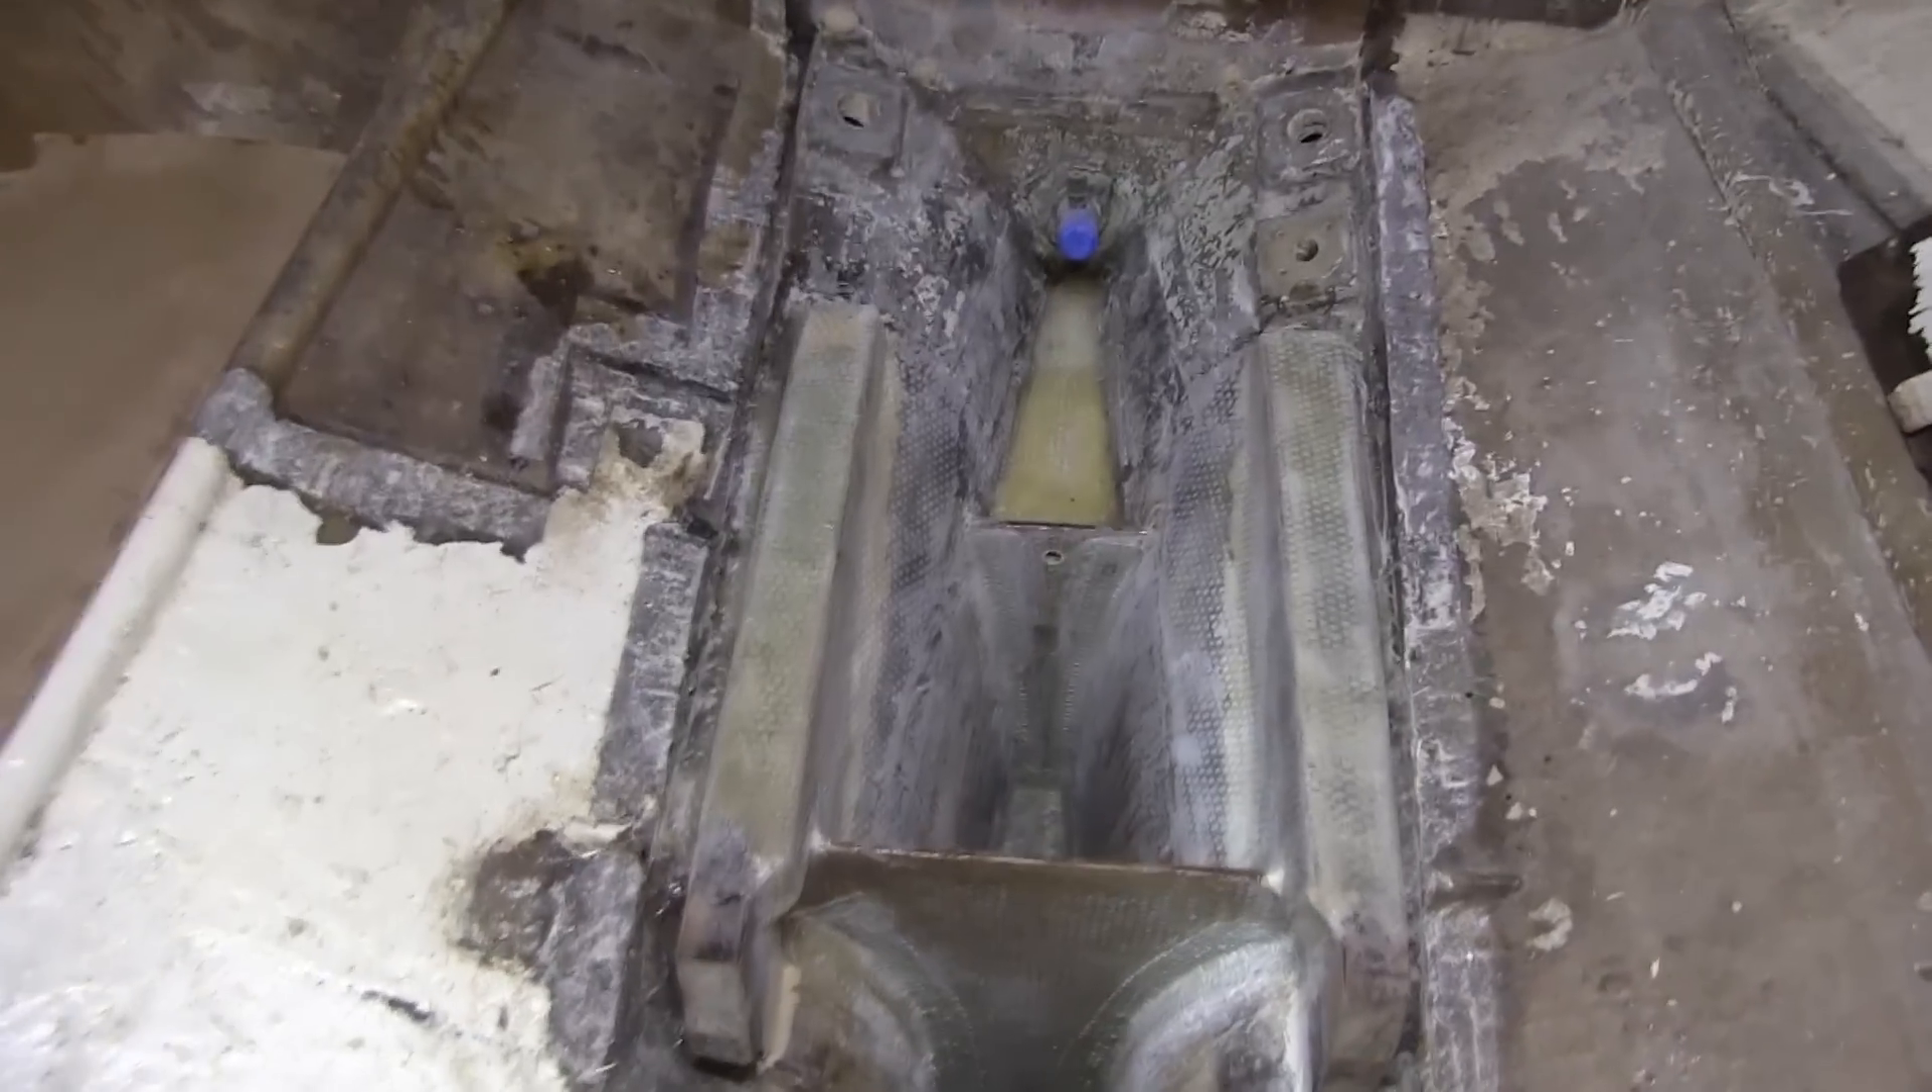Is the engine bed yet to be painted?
Yes.